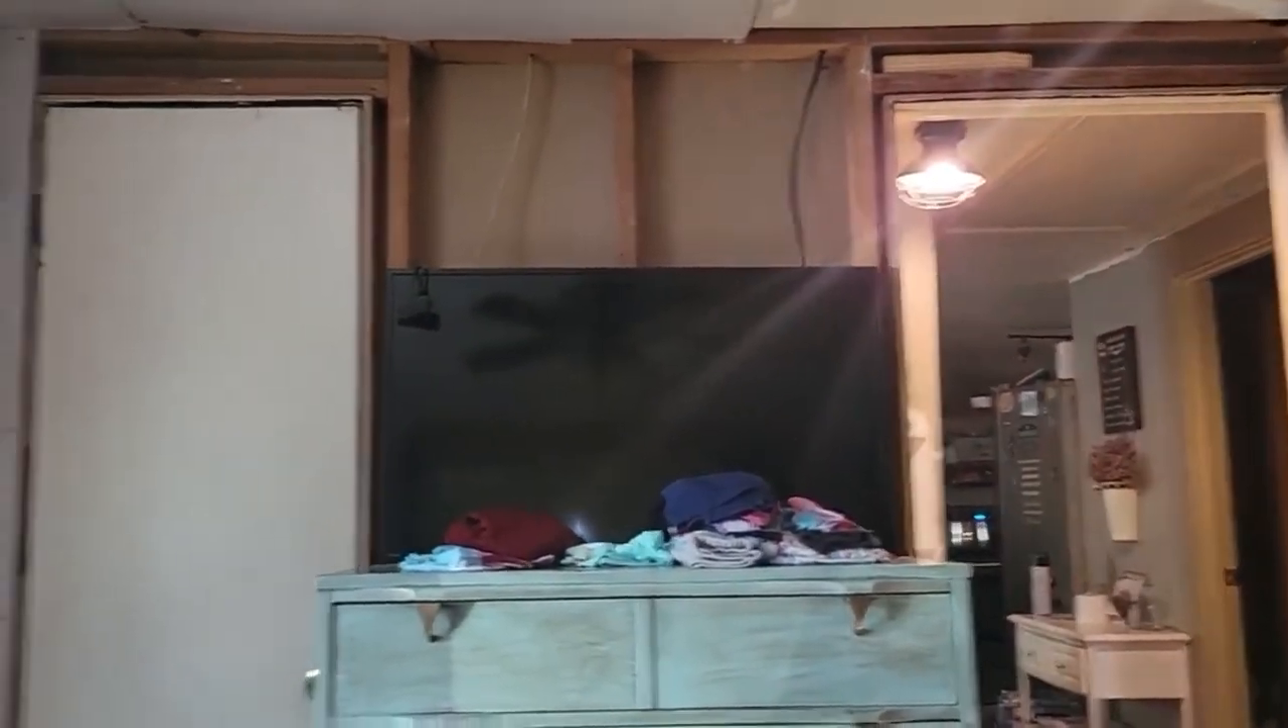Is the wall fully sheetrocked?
No.